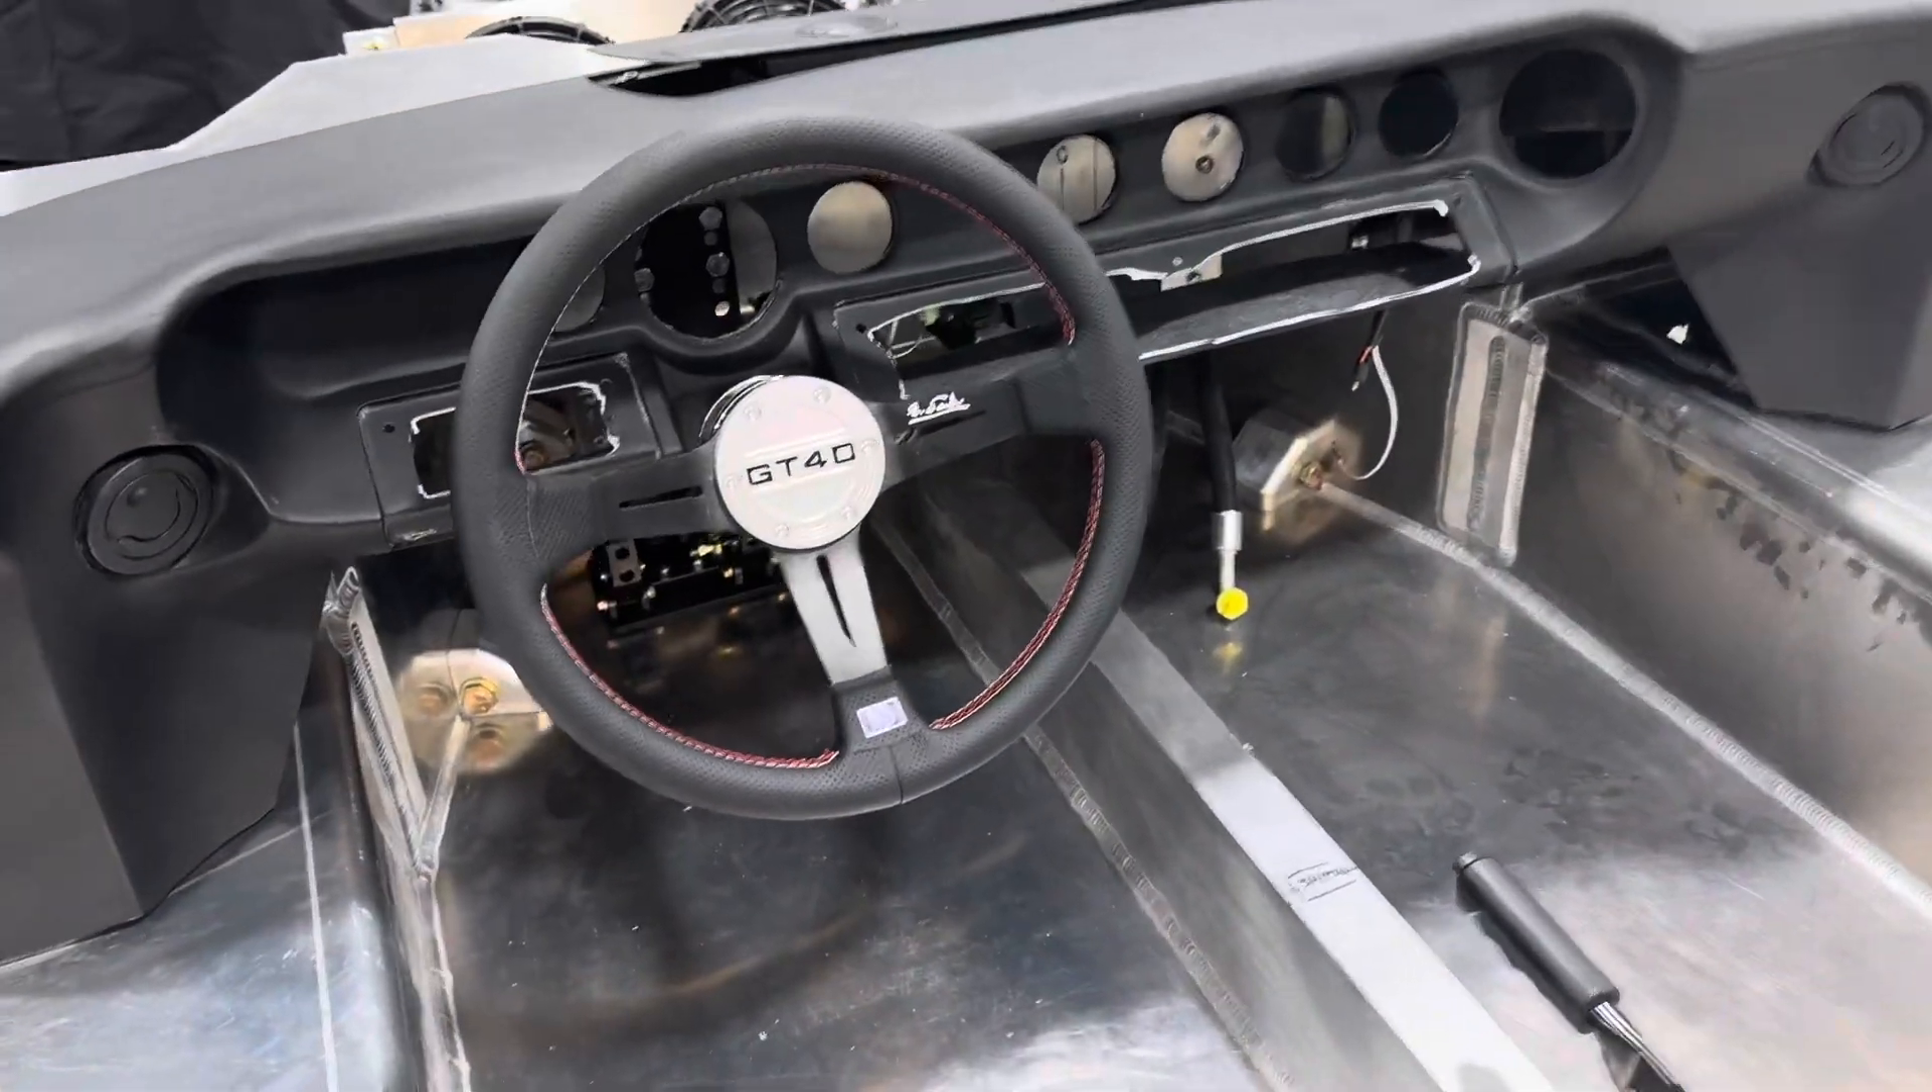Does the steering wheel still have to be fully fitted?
No.